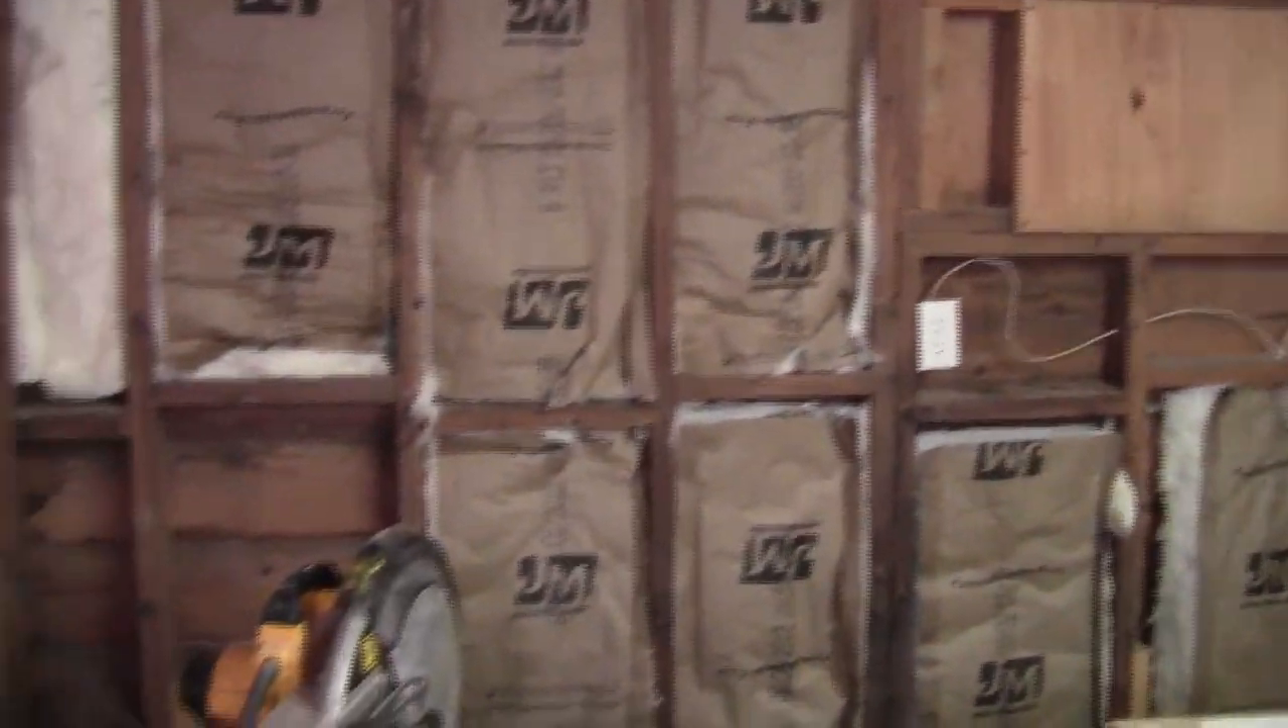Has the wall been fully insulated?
No.